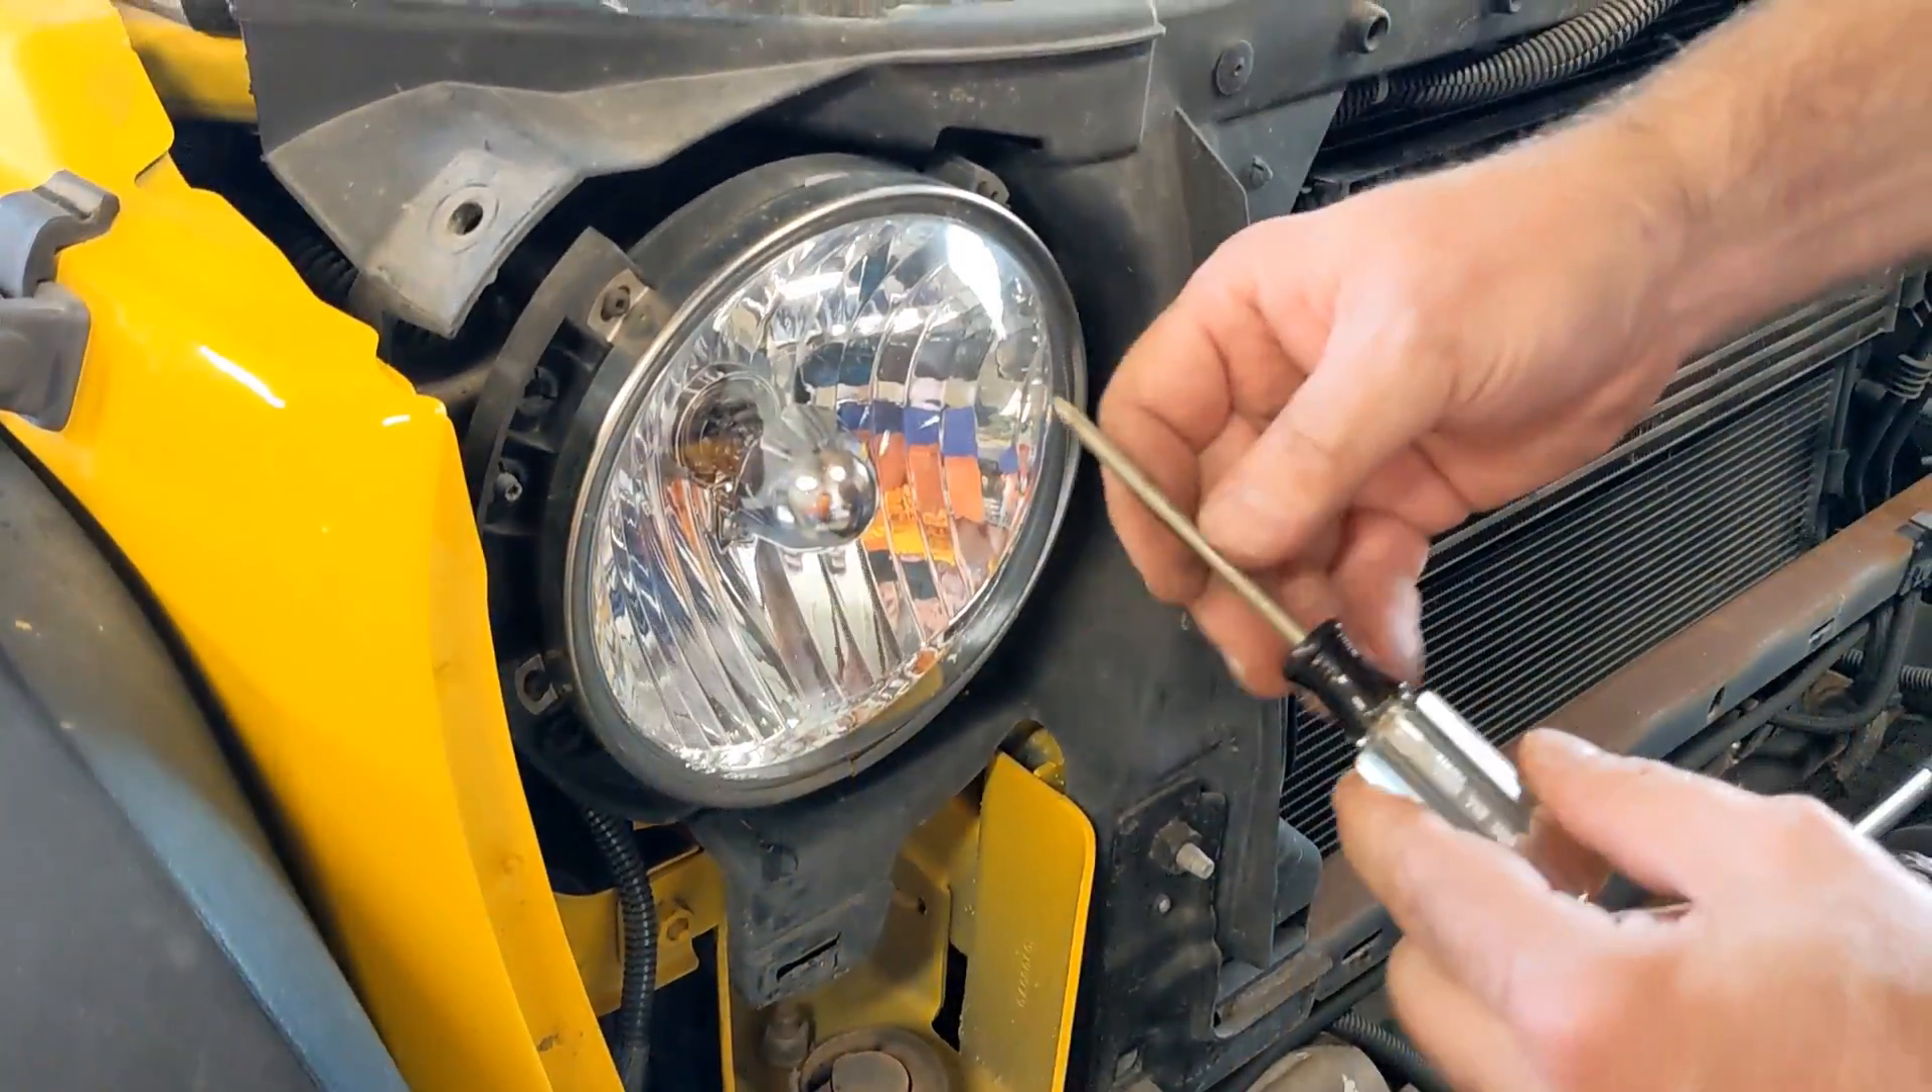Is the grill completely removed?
Yes.